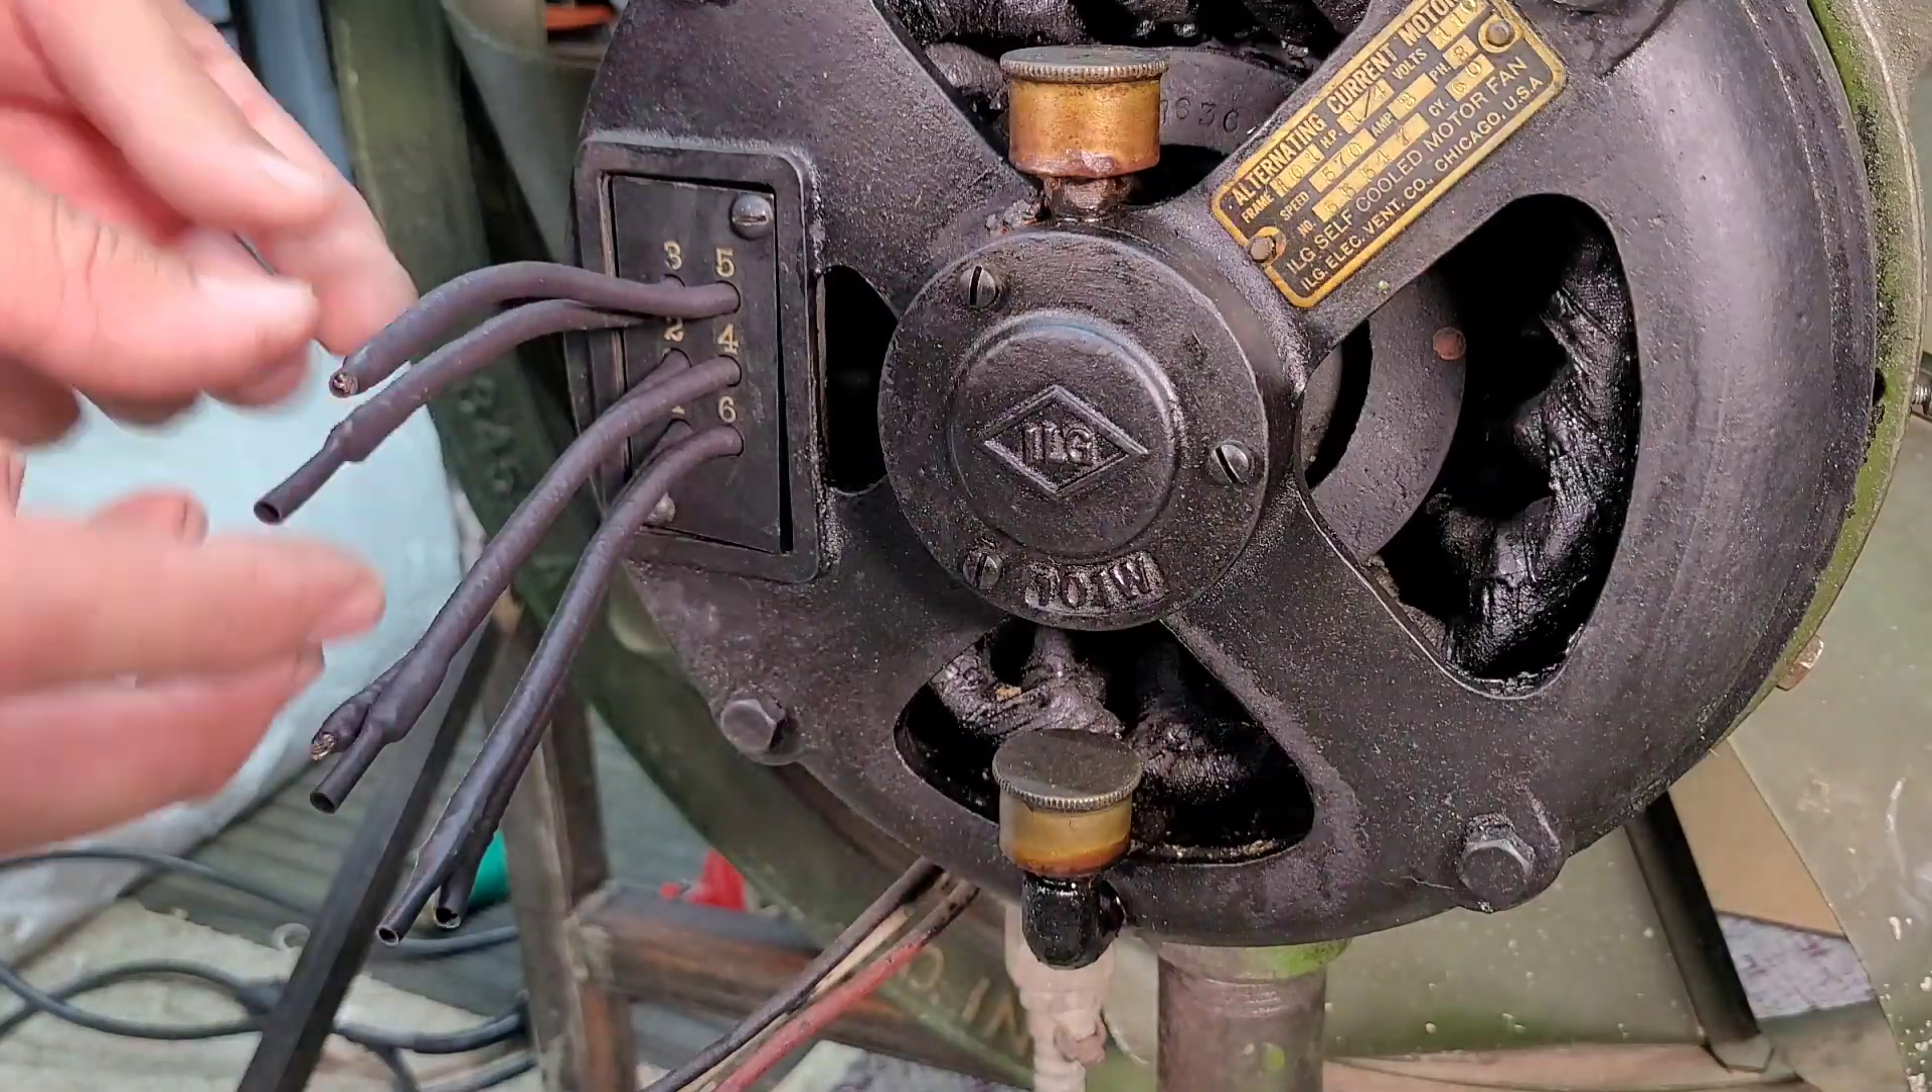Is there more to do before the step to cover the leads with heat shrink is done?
No.